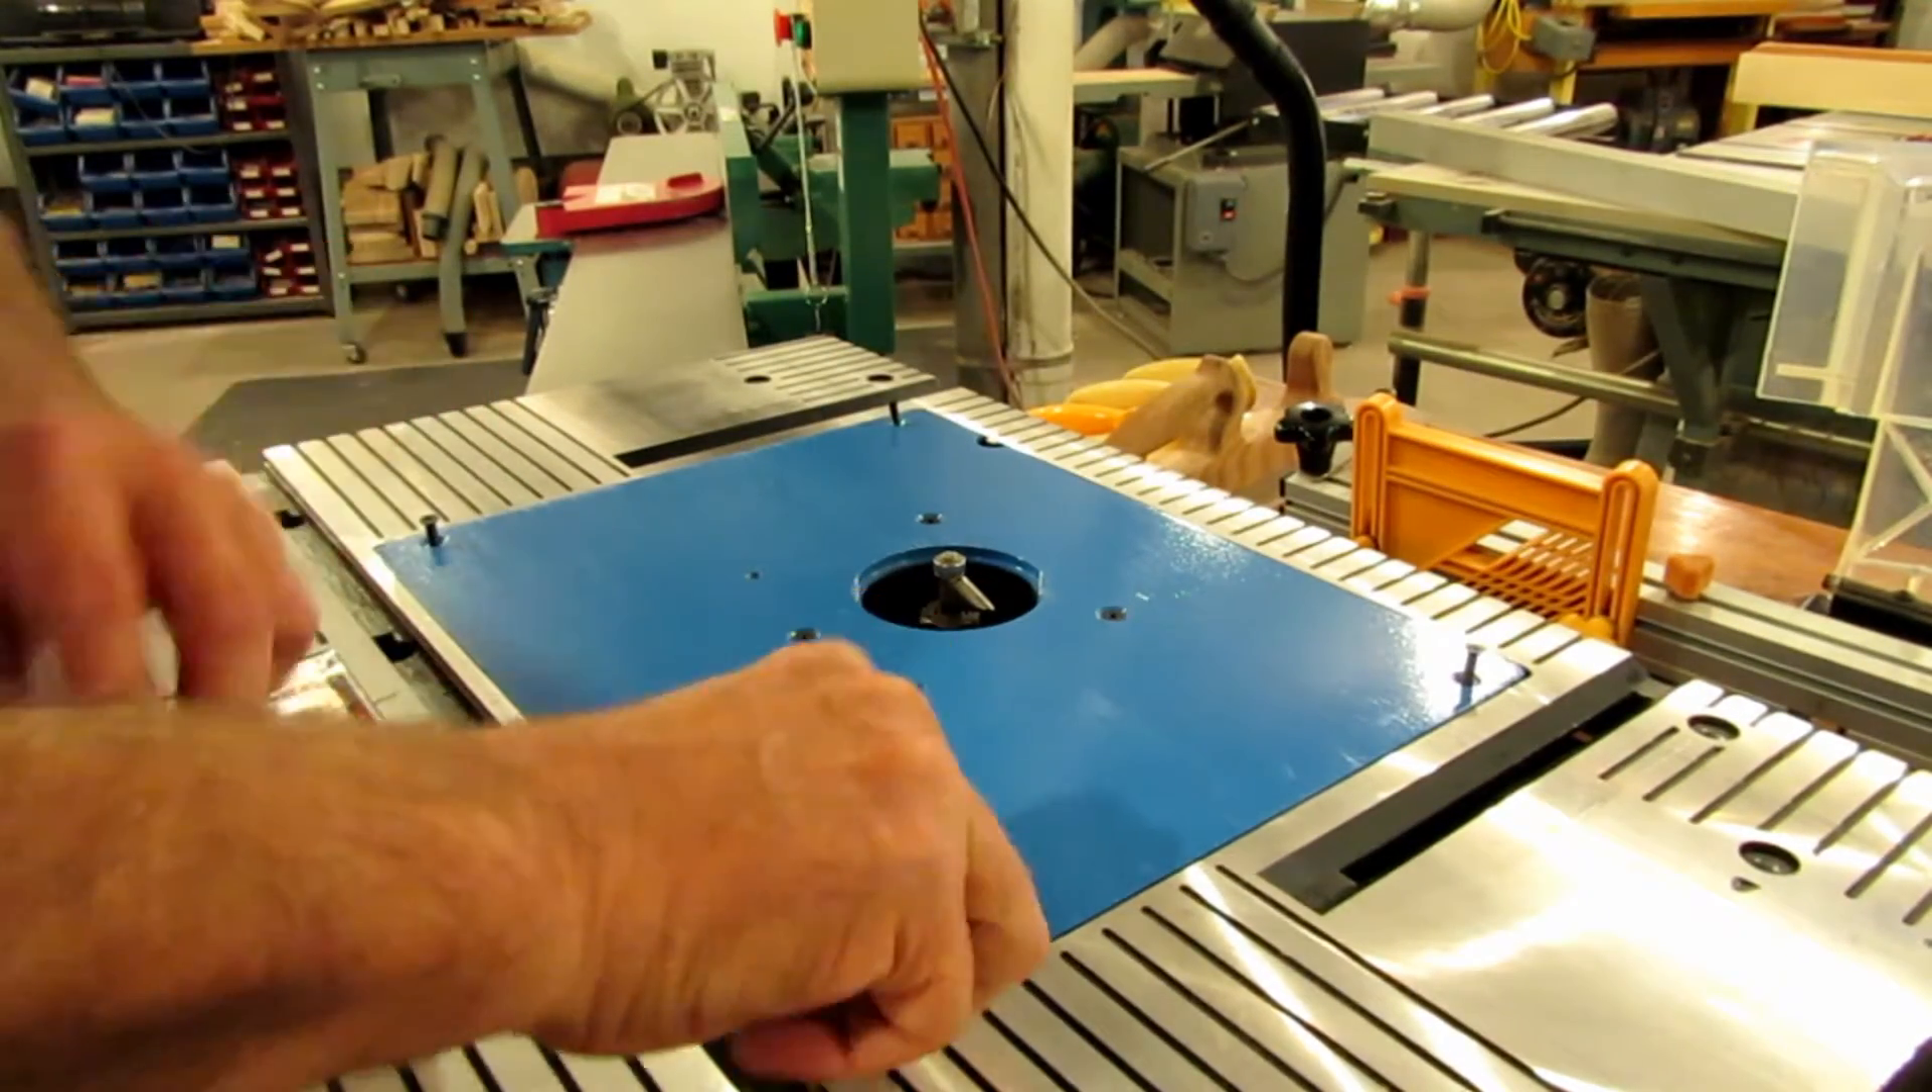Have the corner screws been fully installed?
No.